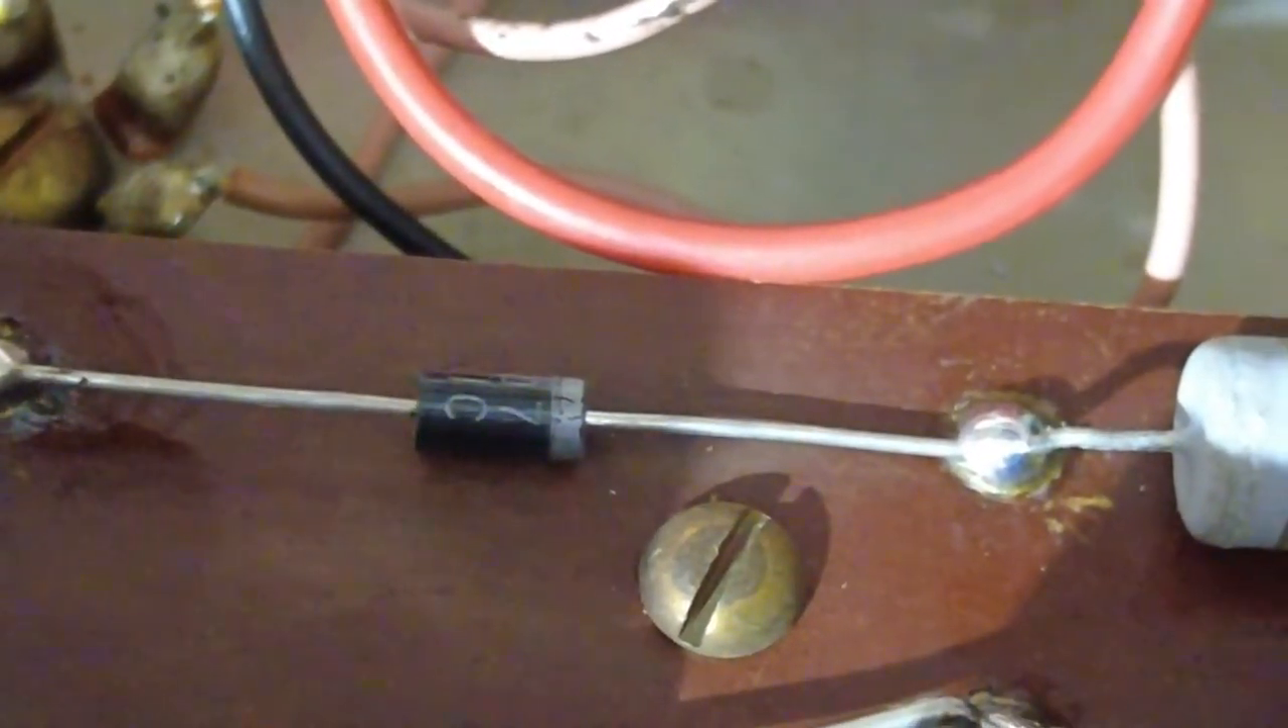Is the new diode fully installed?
Yes.